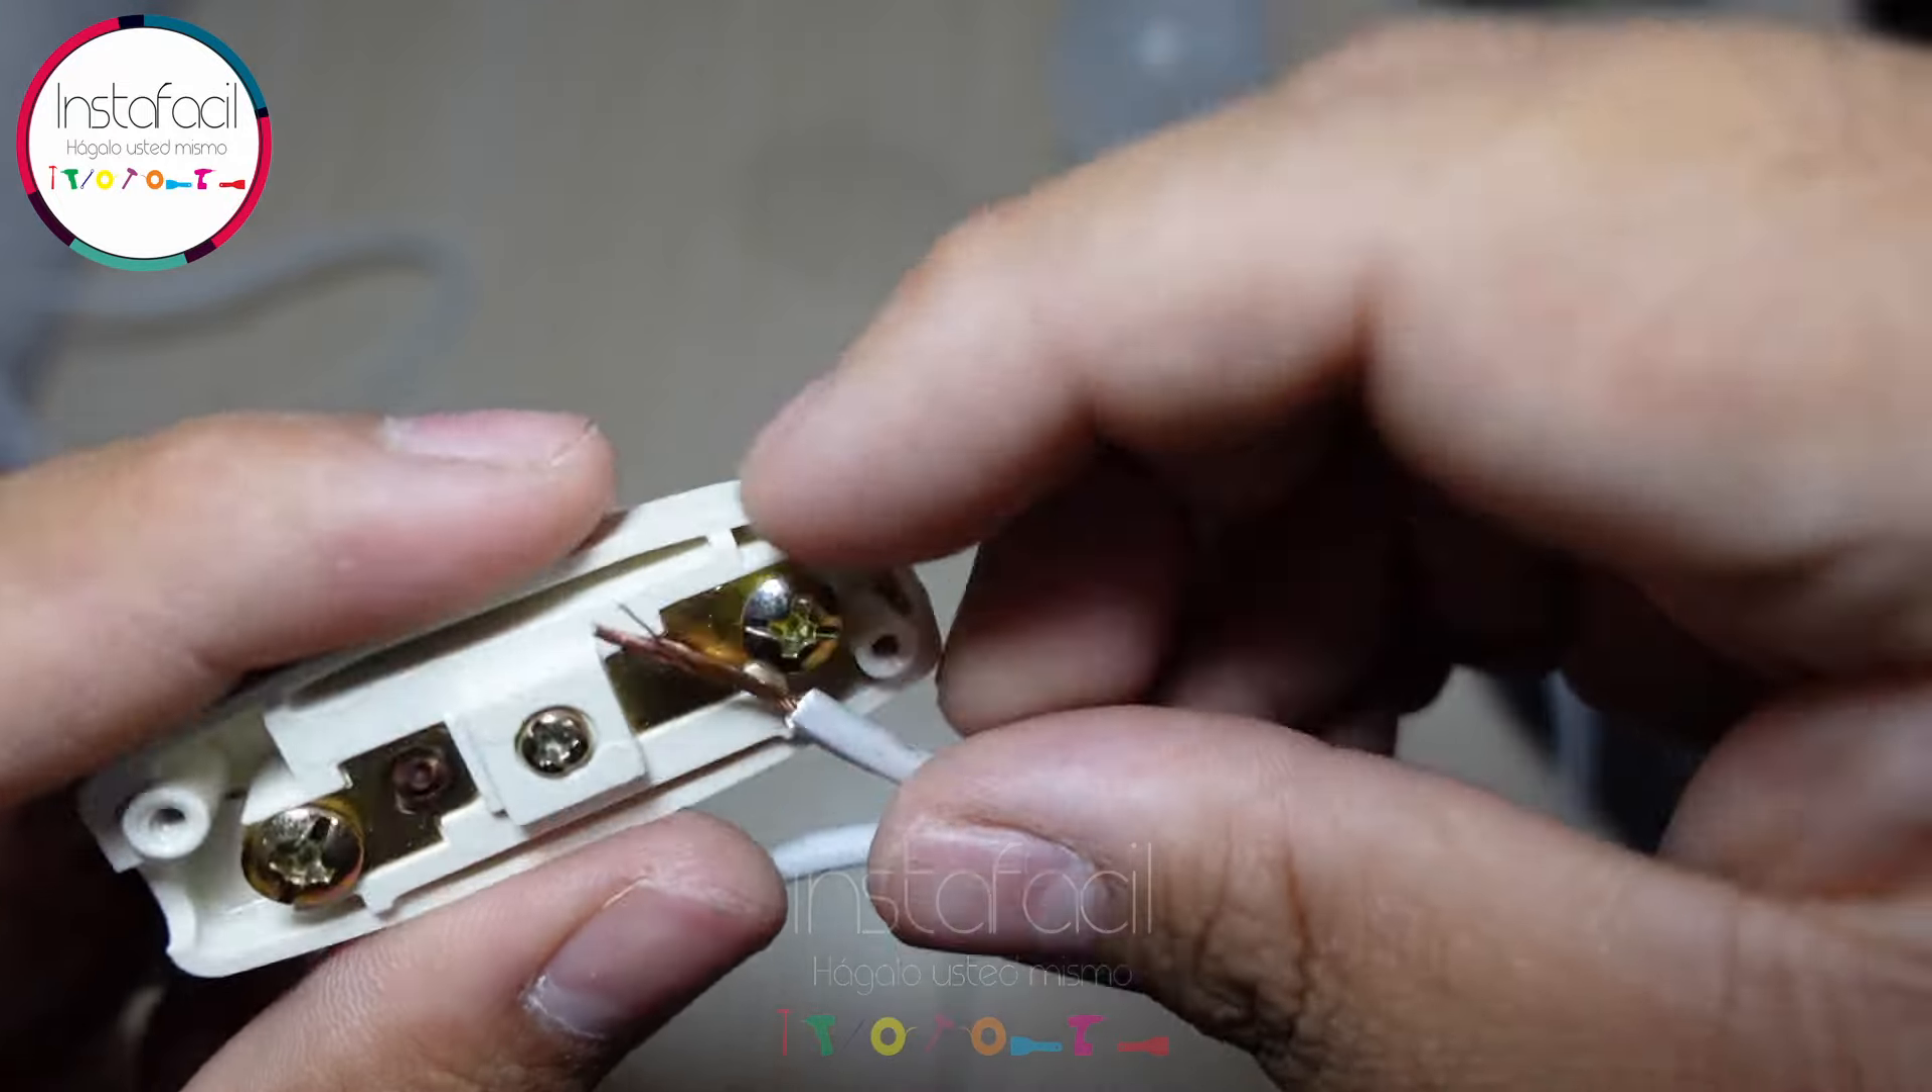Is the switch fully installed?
No.